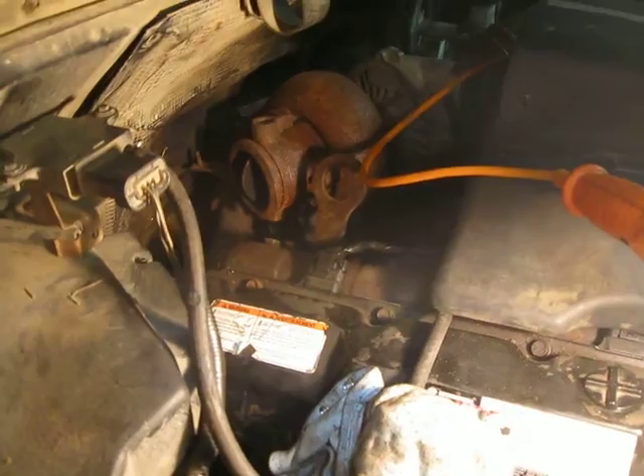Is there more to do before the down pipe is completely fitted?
Yes.